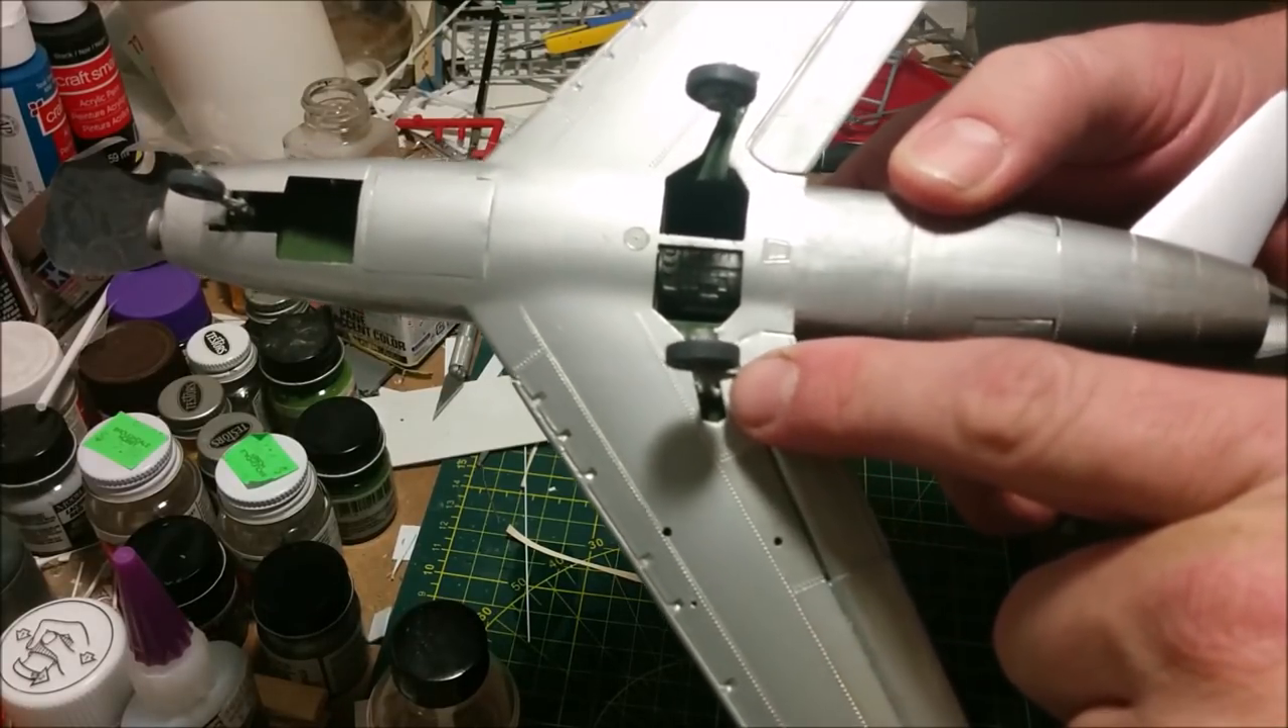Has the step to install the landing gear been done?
Yes.